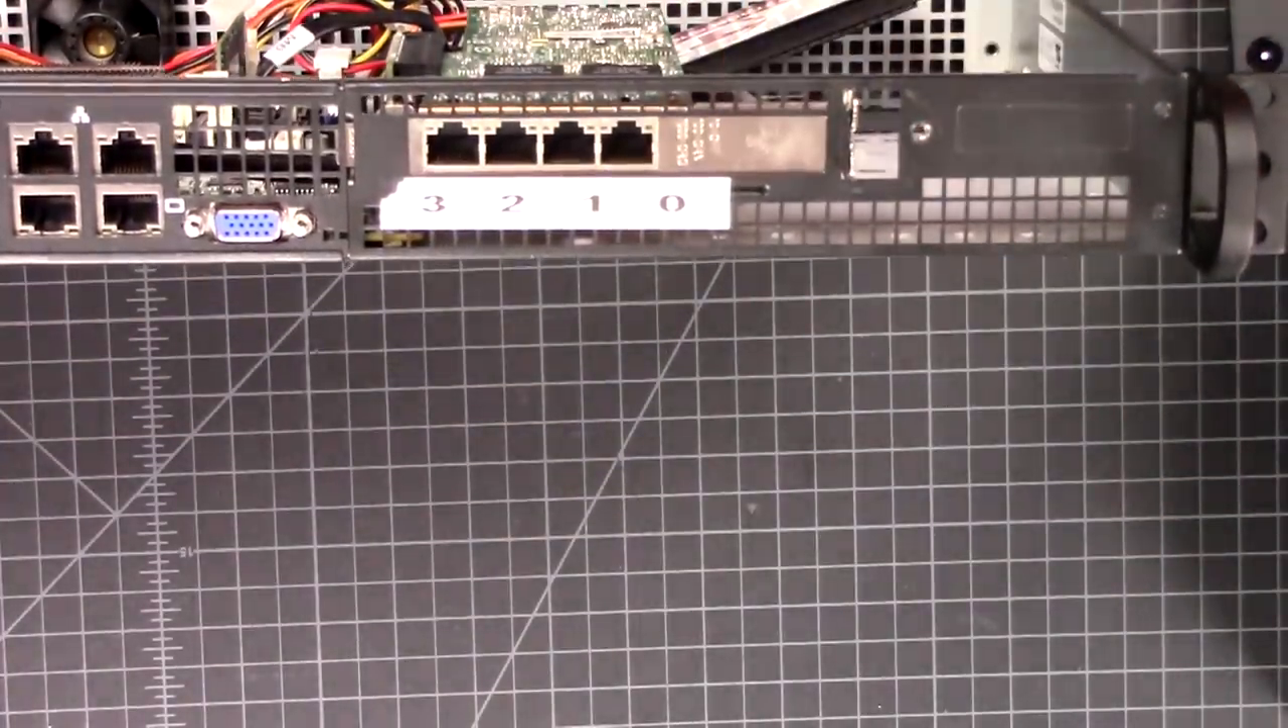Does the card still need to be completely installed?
No.